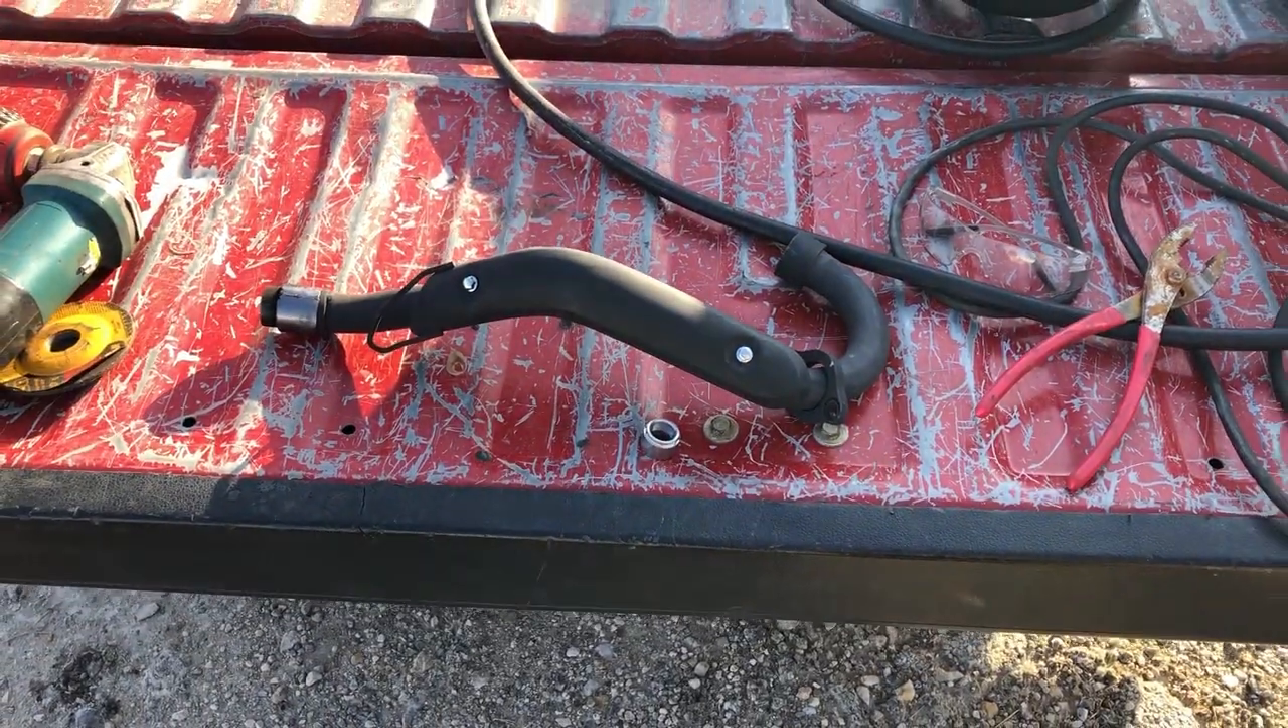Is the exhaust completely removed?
Yes.